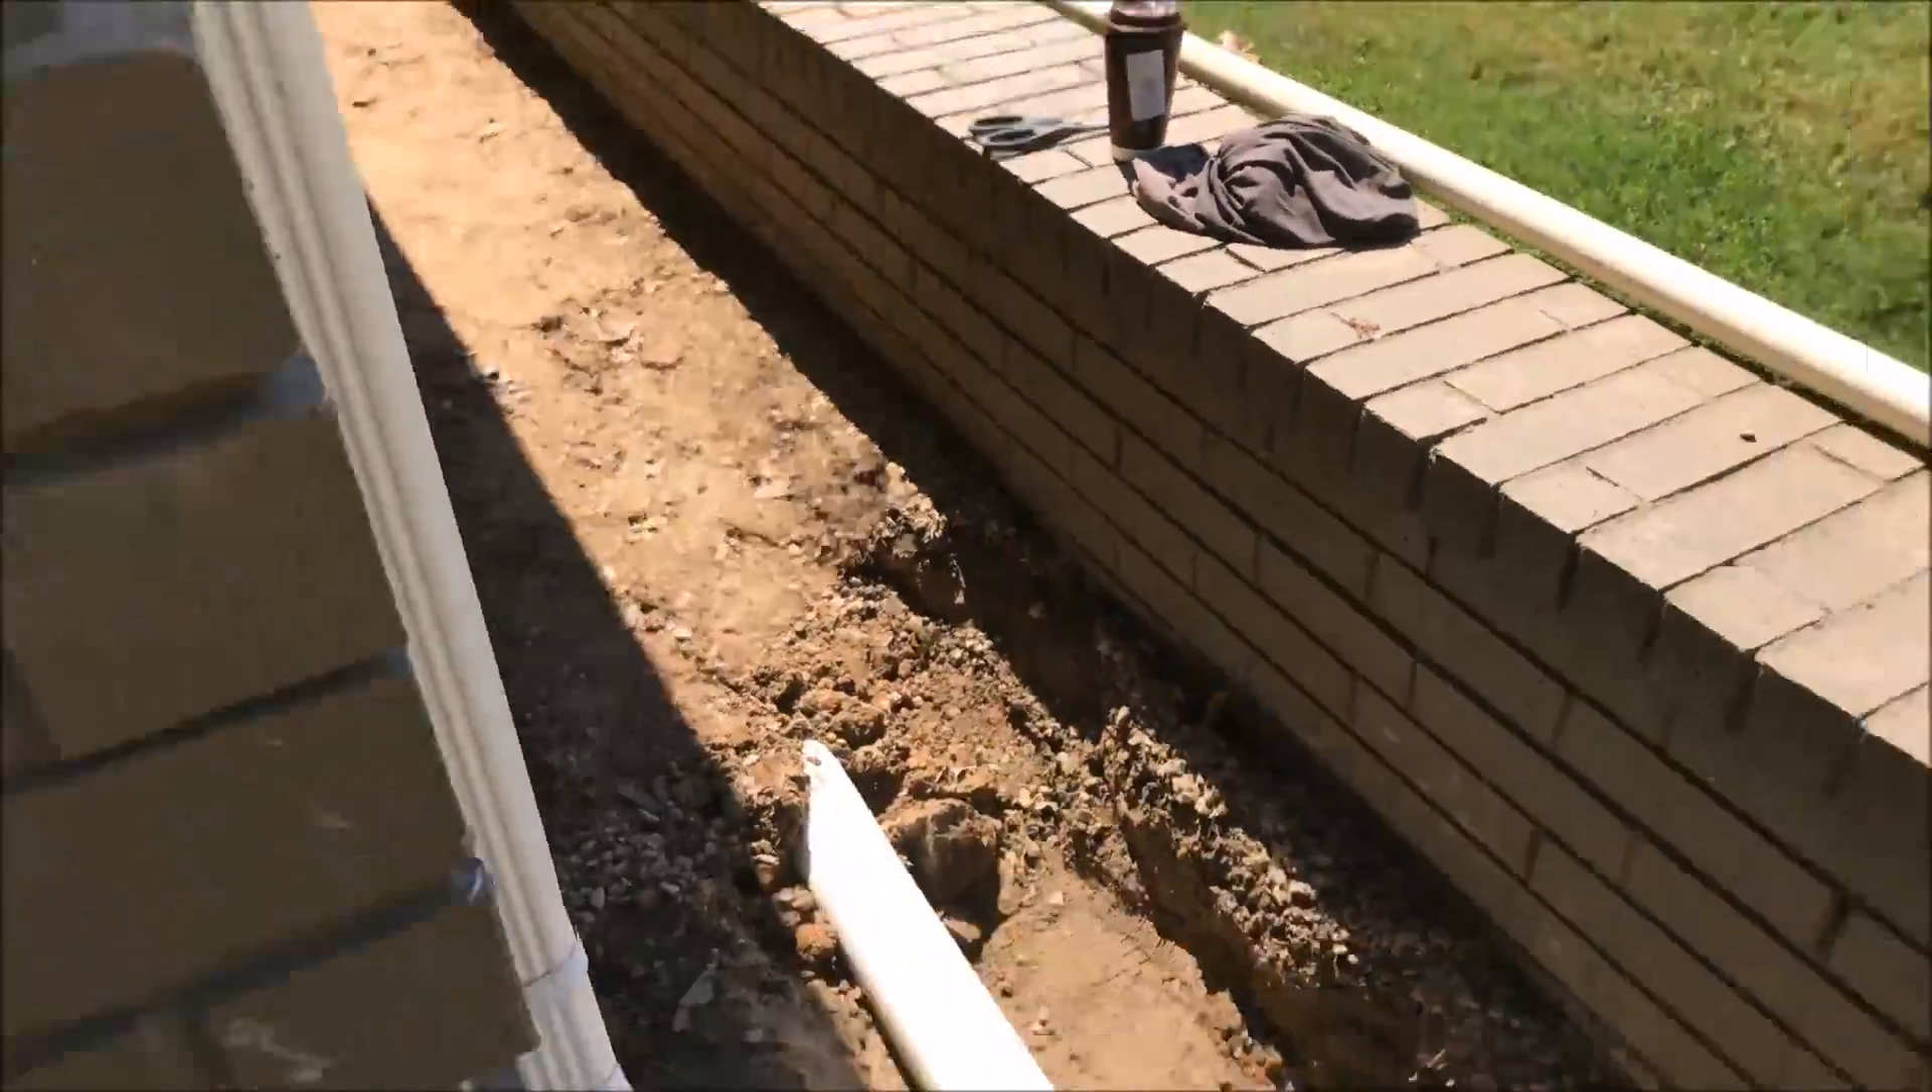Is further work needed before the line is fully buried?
Yes.